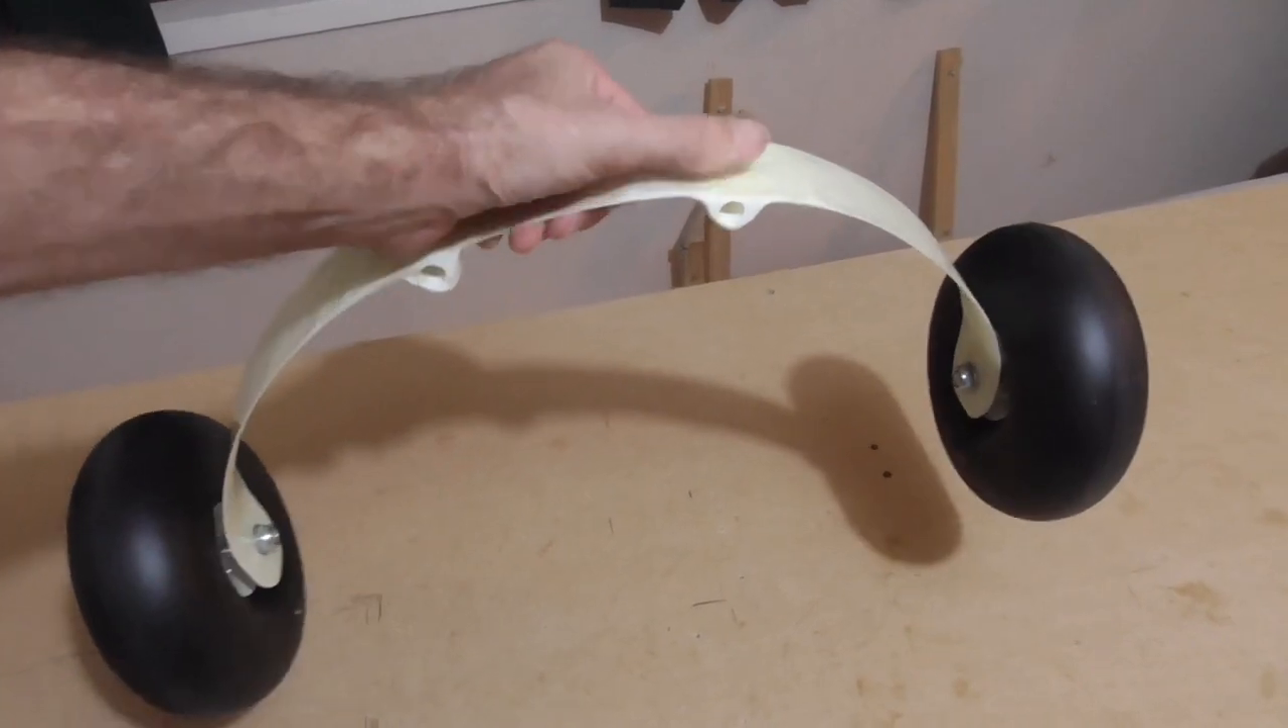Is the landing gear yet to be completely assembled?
No.